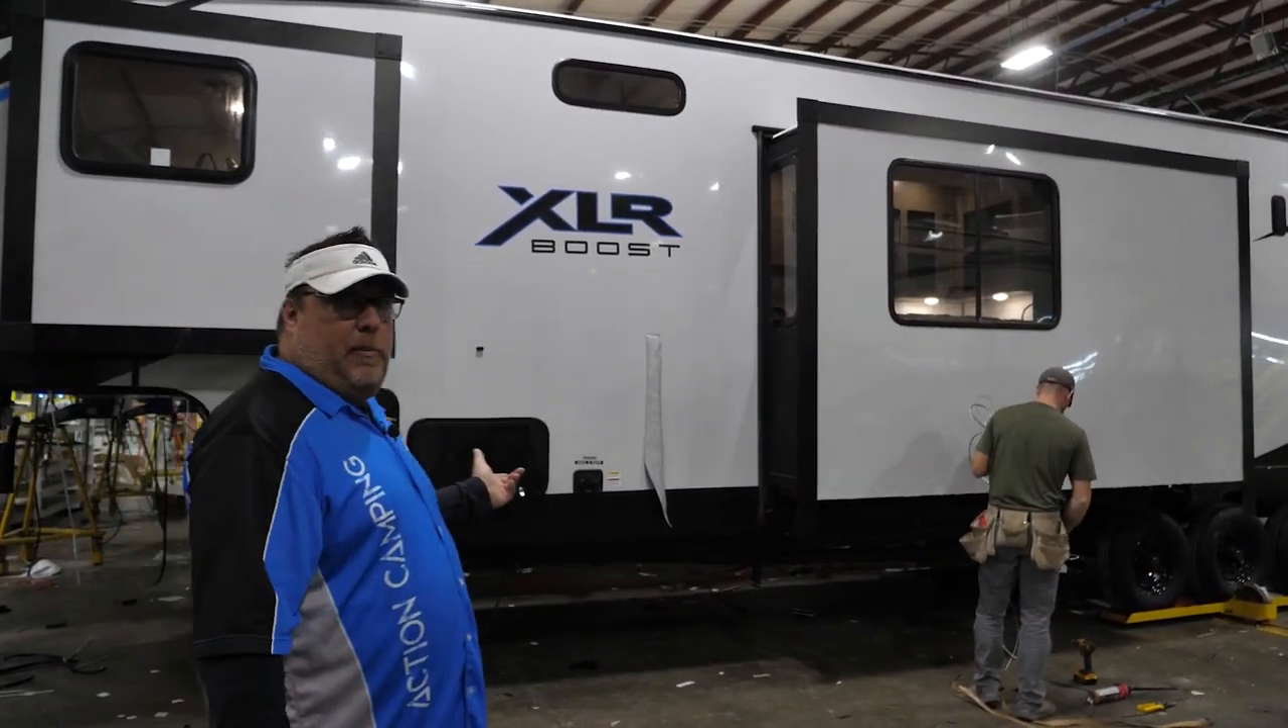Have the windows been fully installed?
Yes.